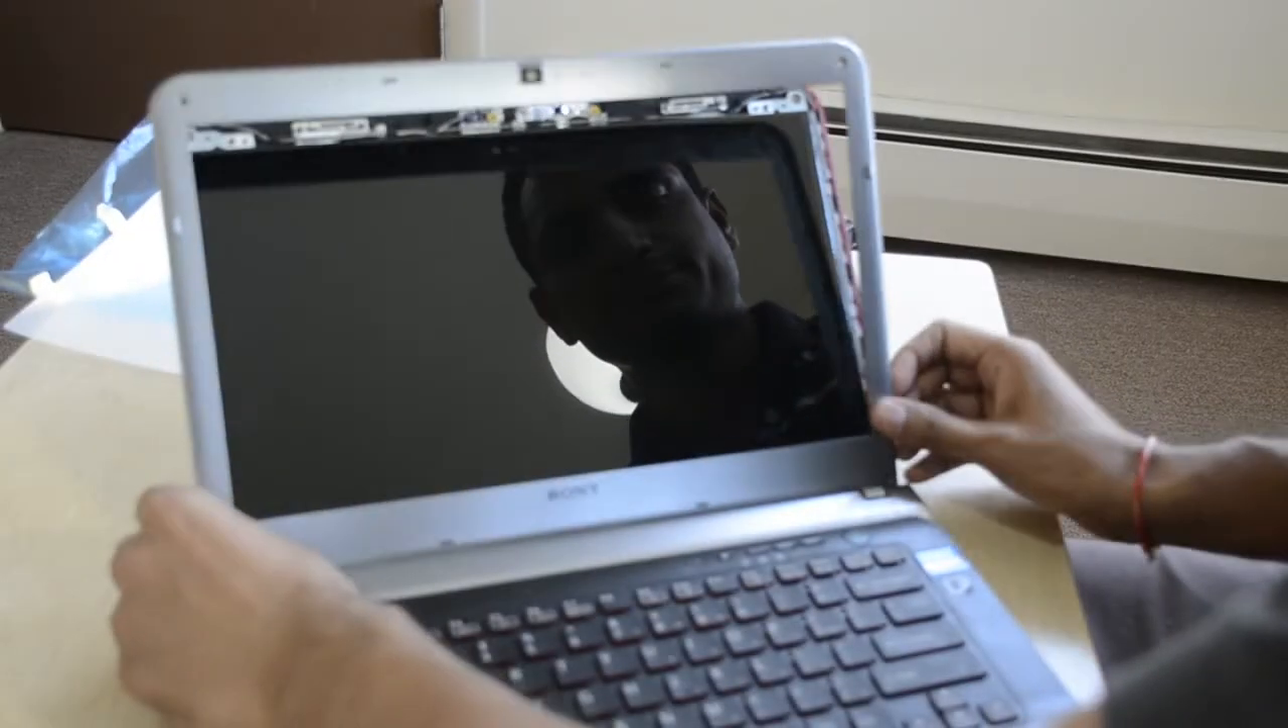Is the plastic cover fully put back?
No.